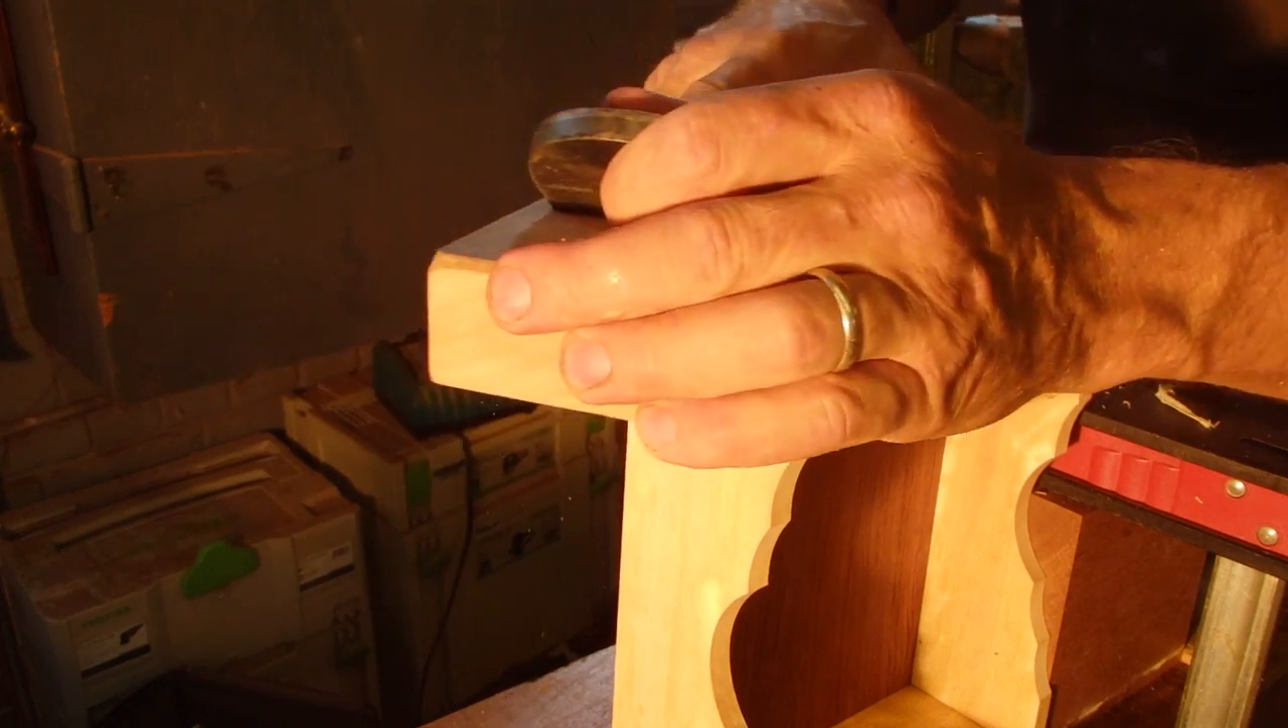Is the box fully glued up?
Yes.